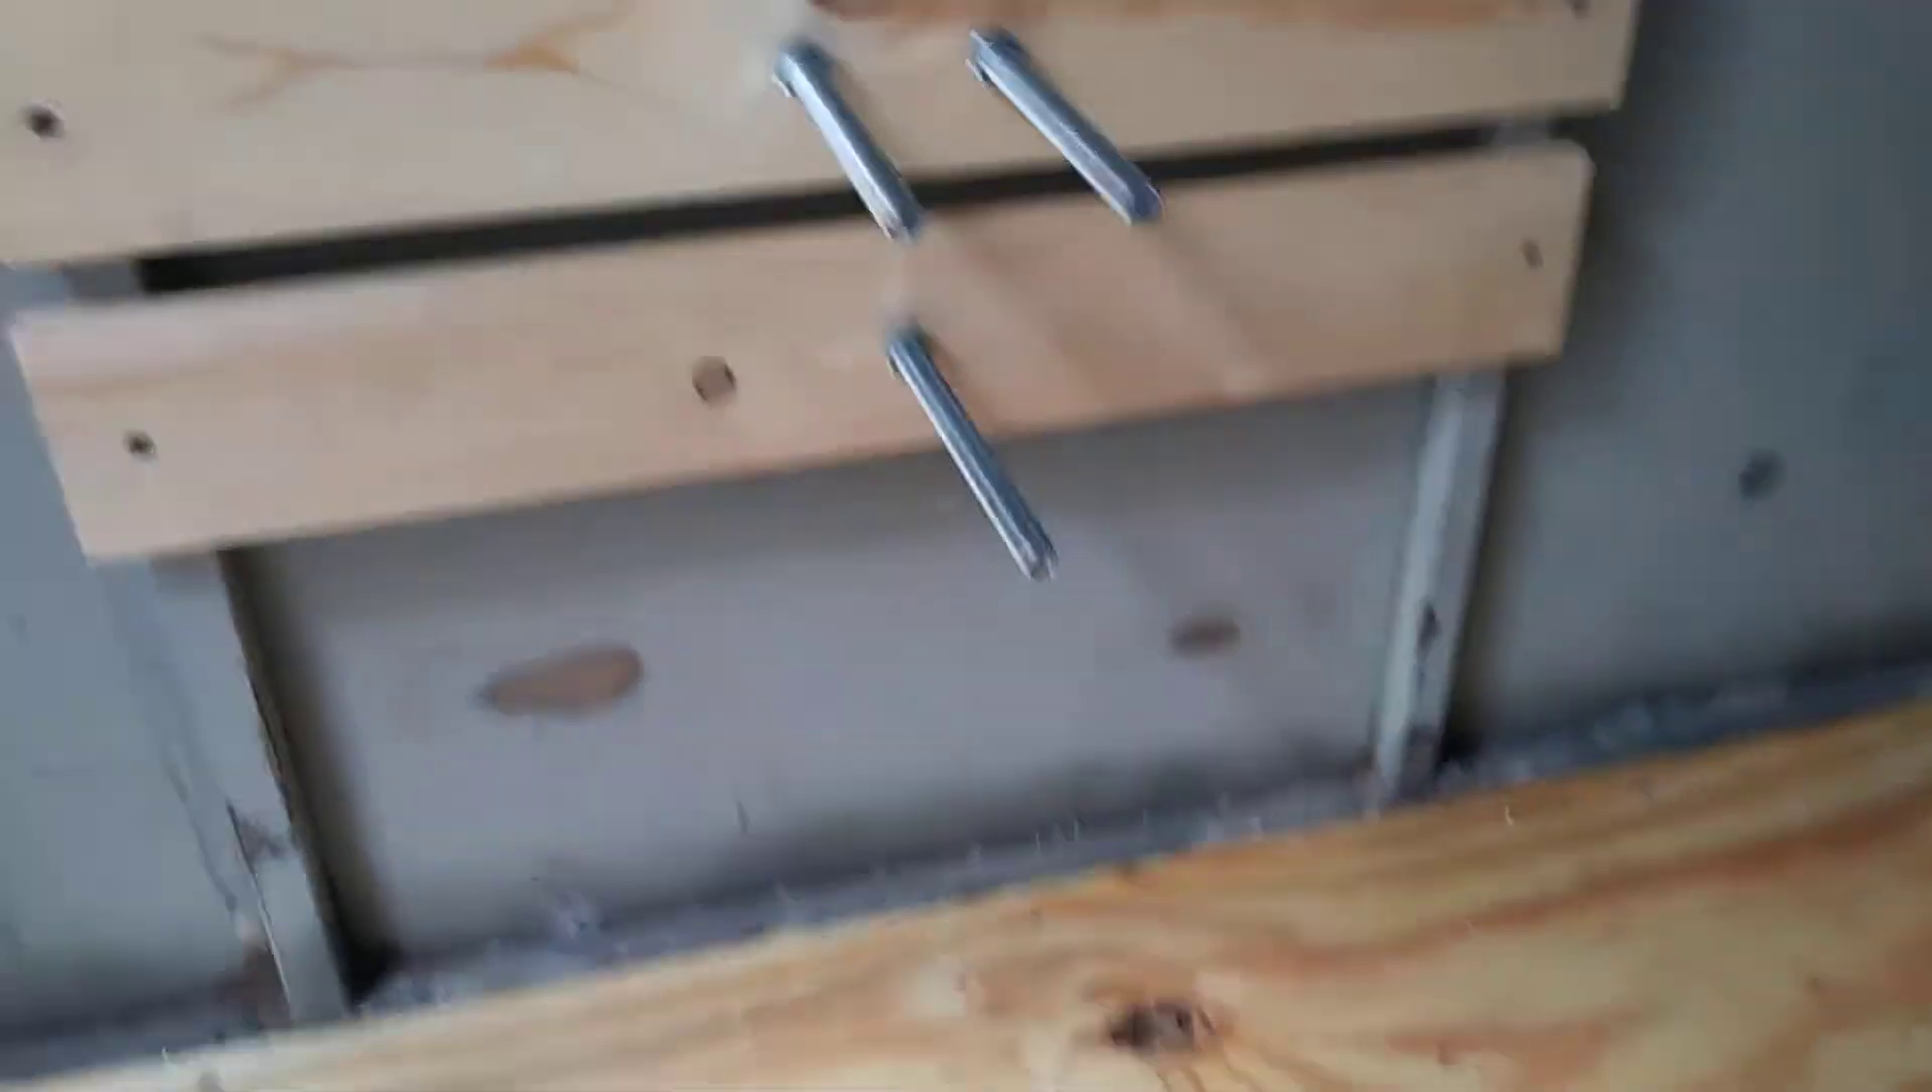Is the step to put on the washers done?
No.